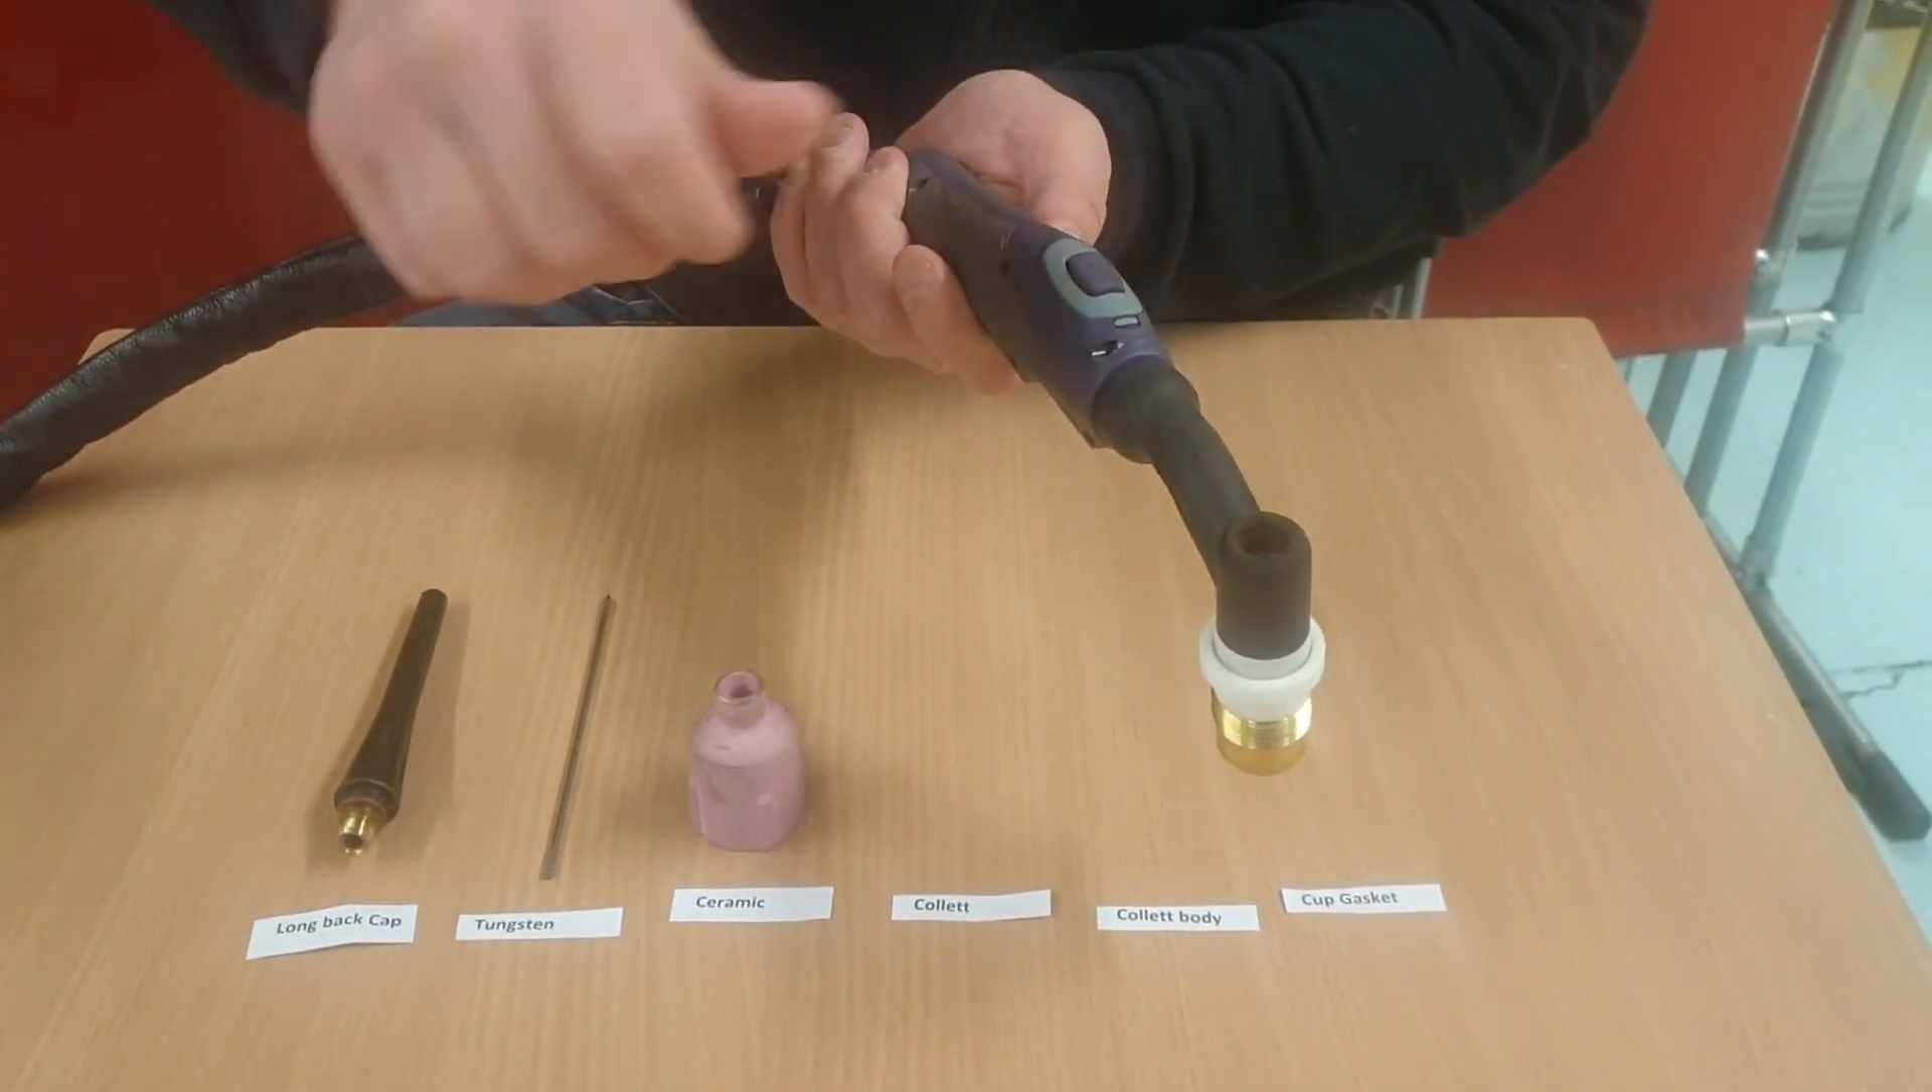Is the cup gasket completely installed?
Yes.